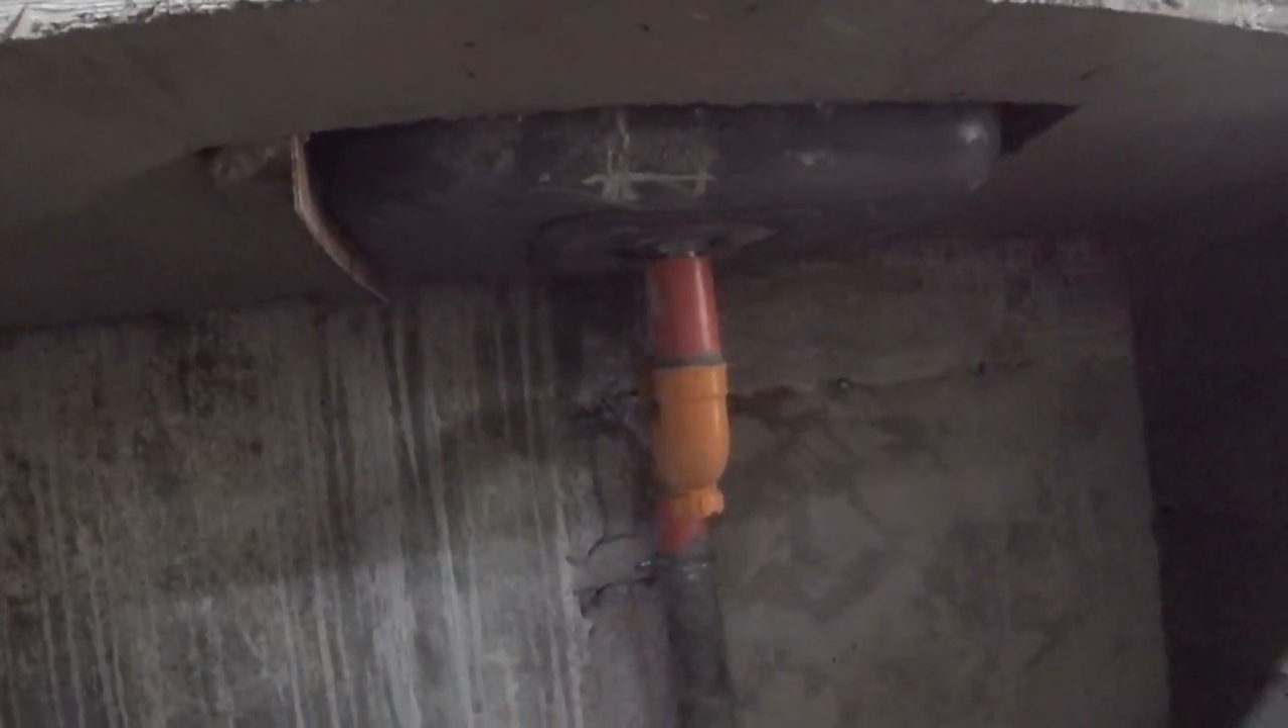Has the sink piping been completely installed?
Yes.